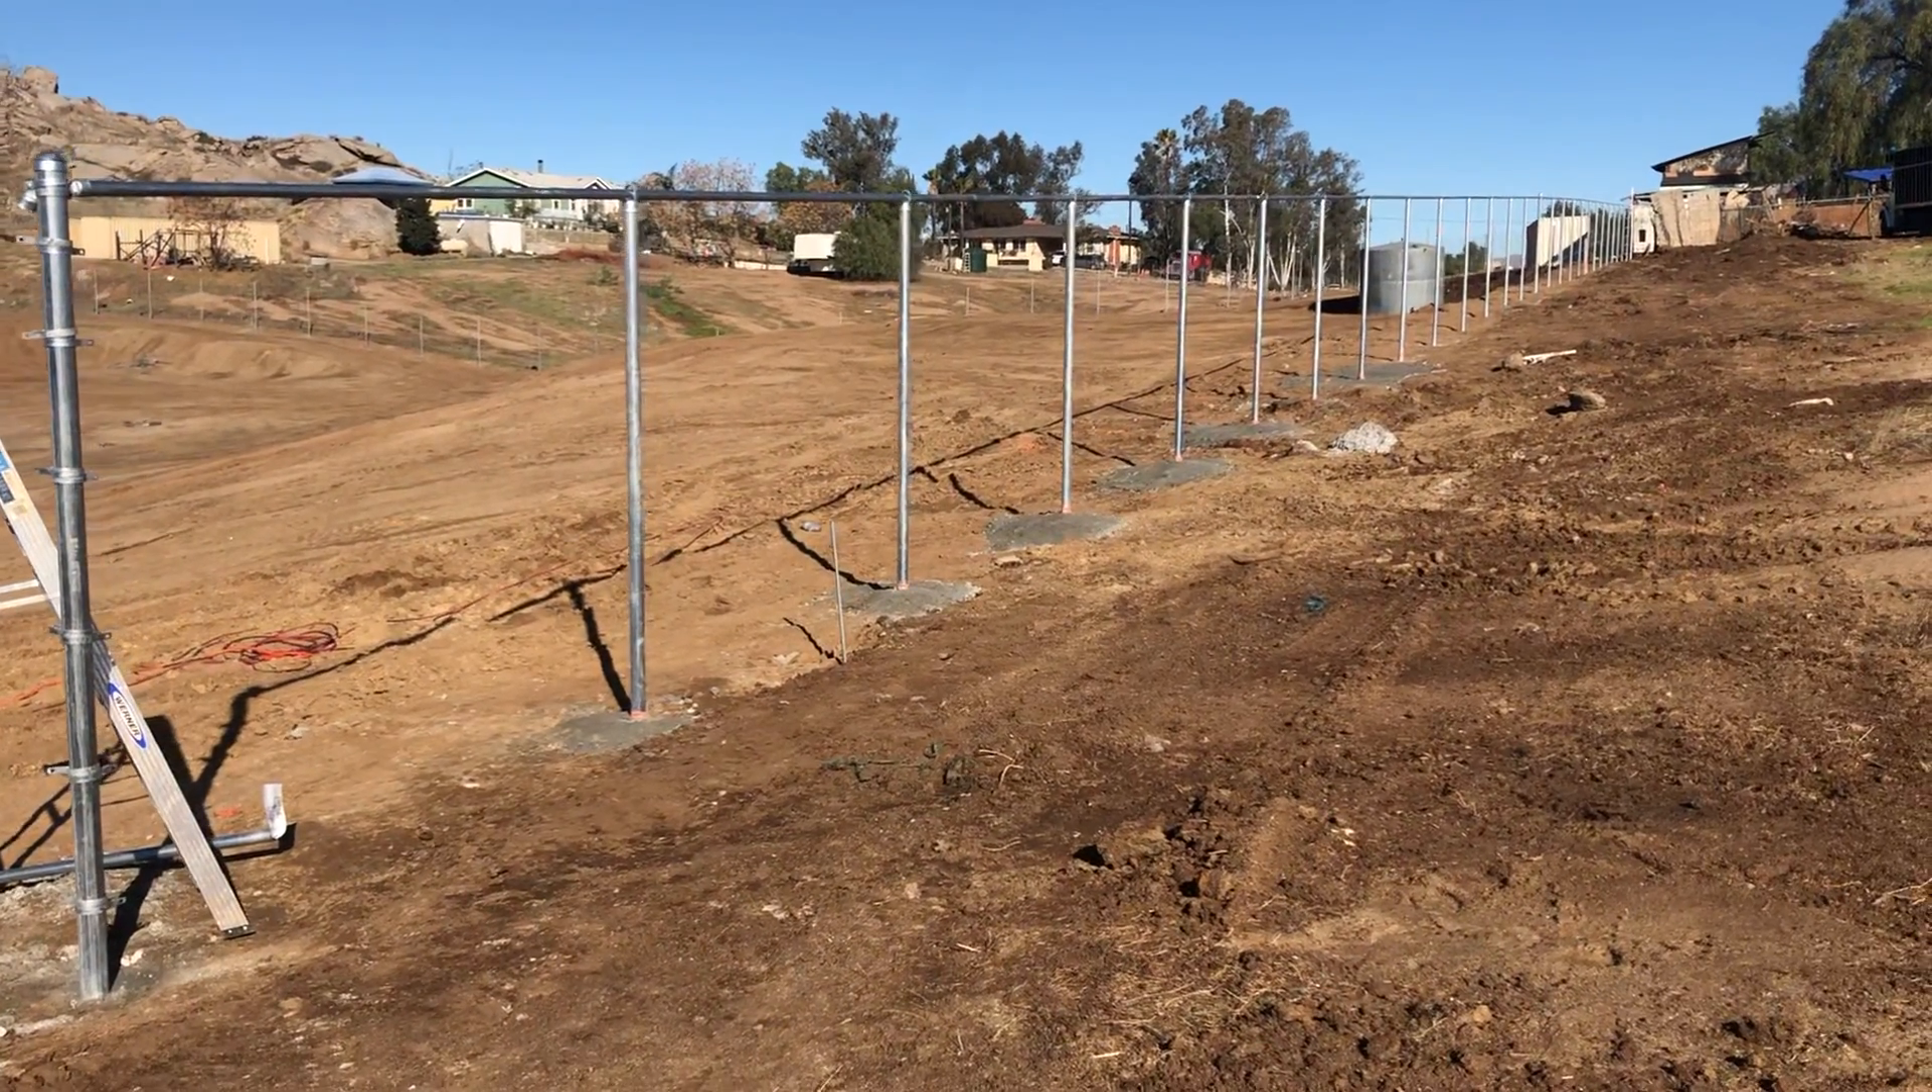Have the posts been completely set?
Yes.